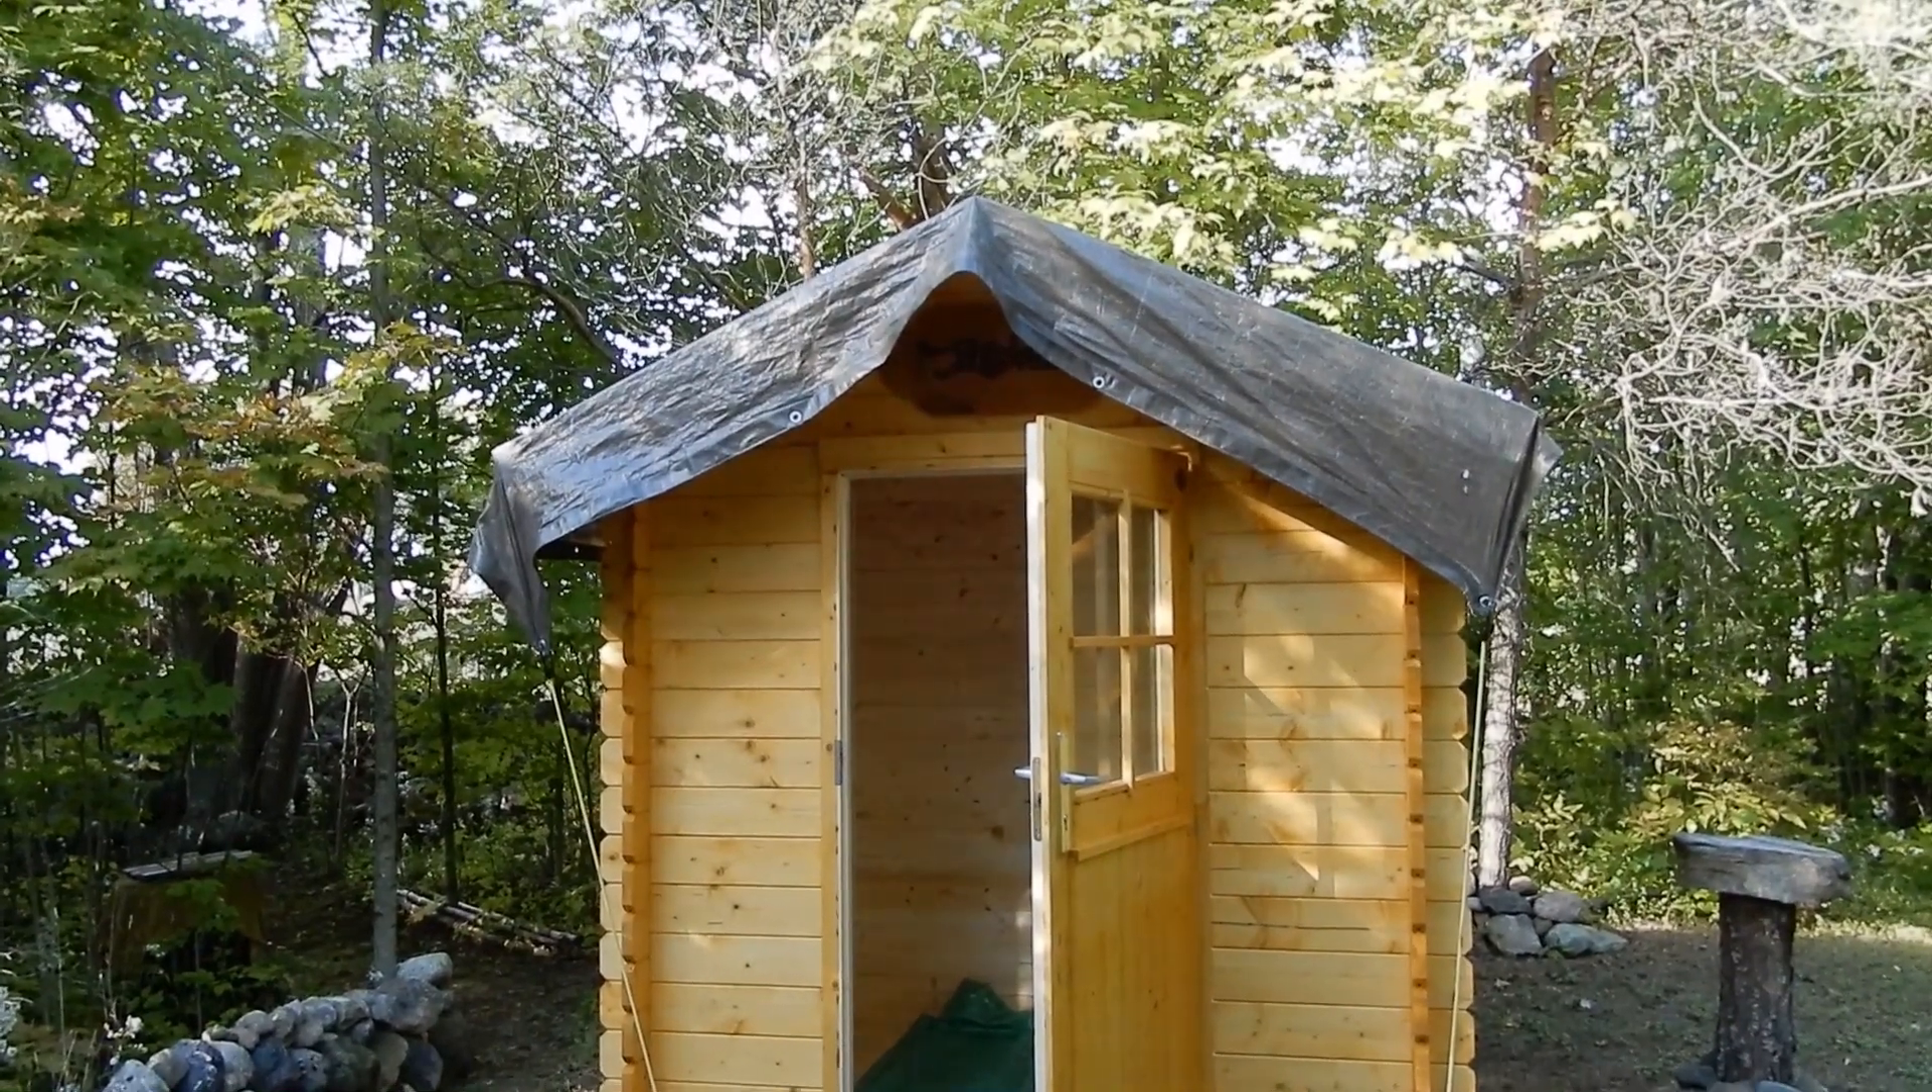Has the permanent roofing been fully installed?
No.